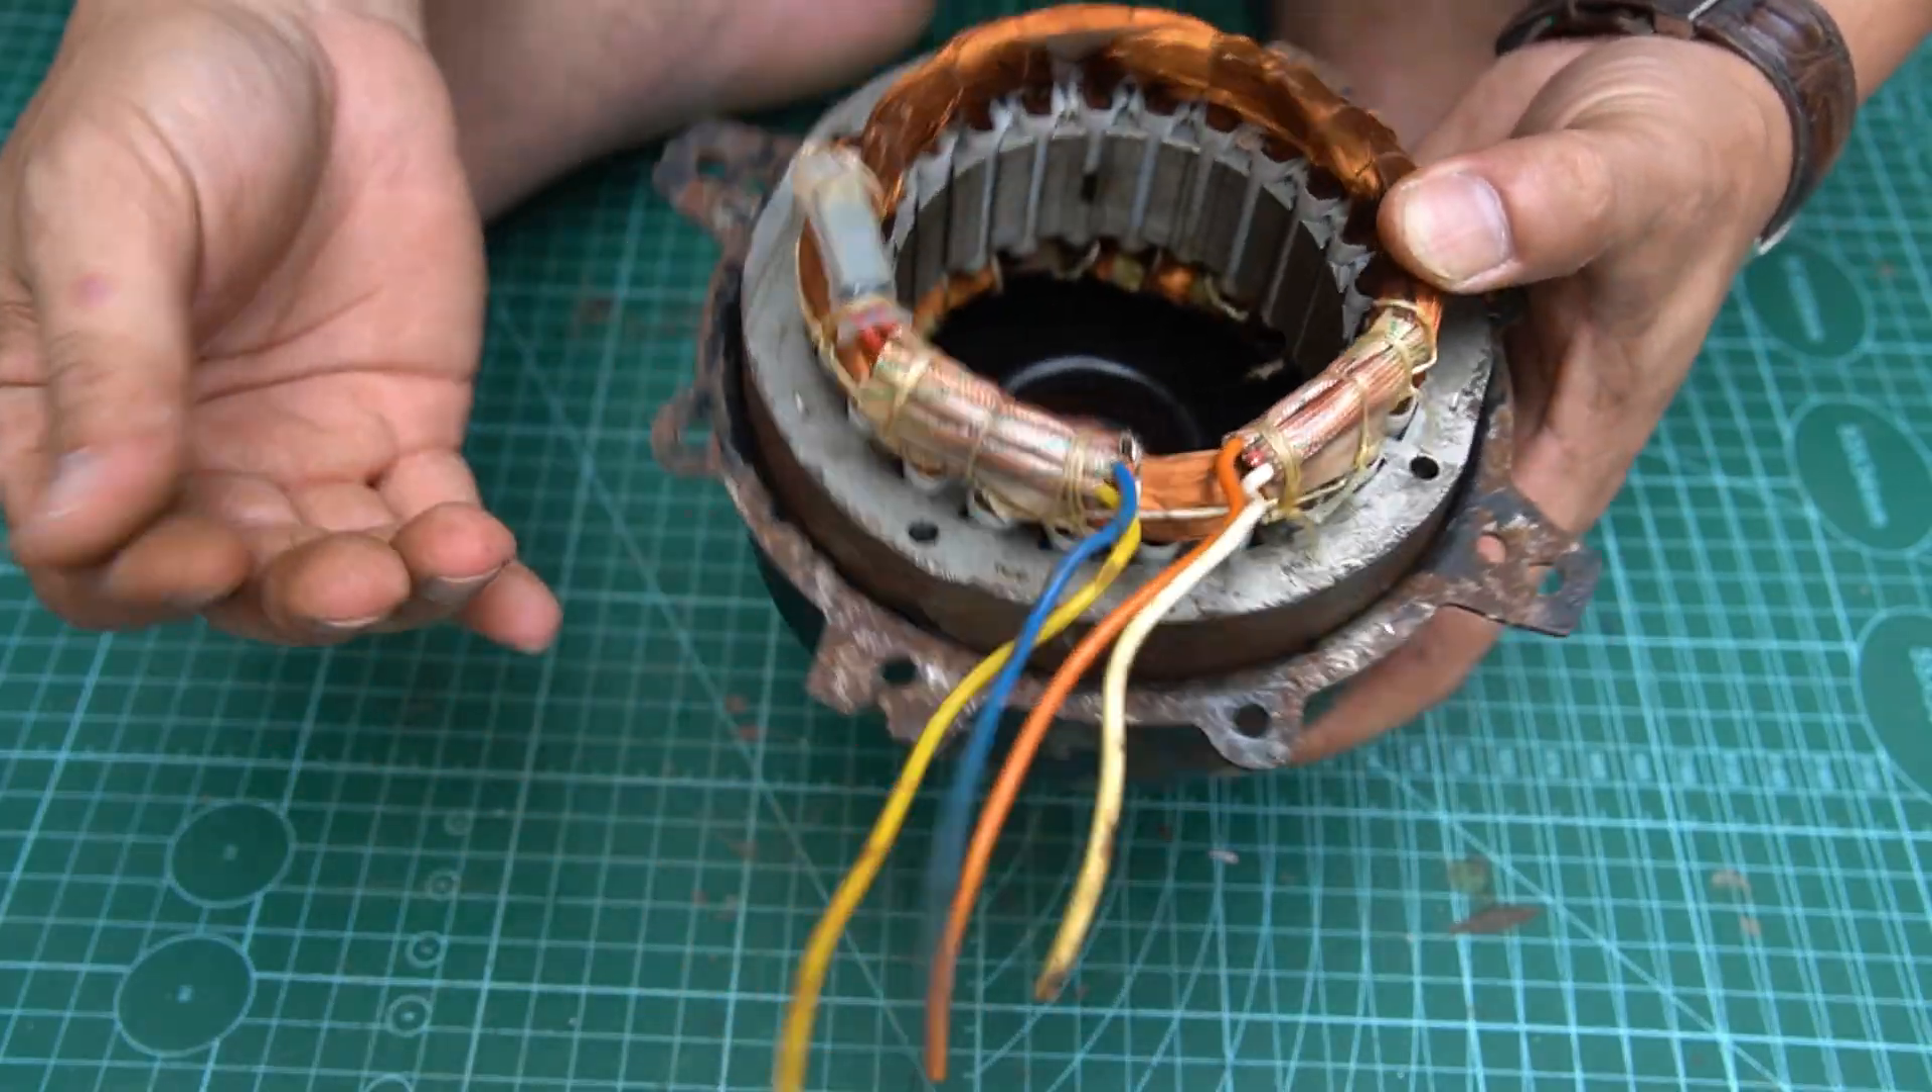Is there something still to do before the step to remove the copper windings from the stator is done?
Yes.